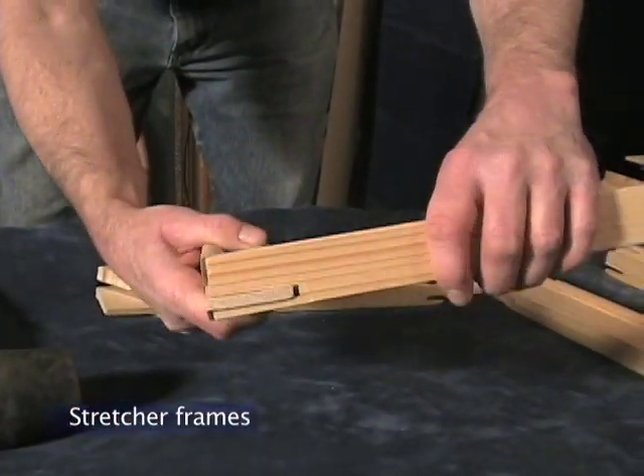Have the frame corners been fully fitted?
No.